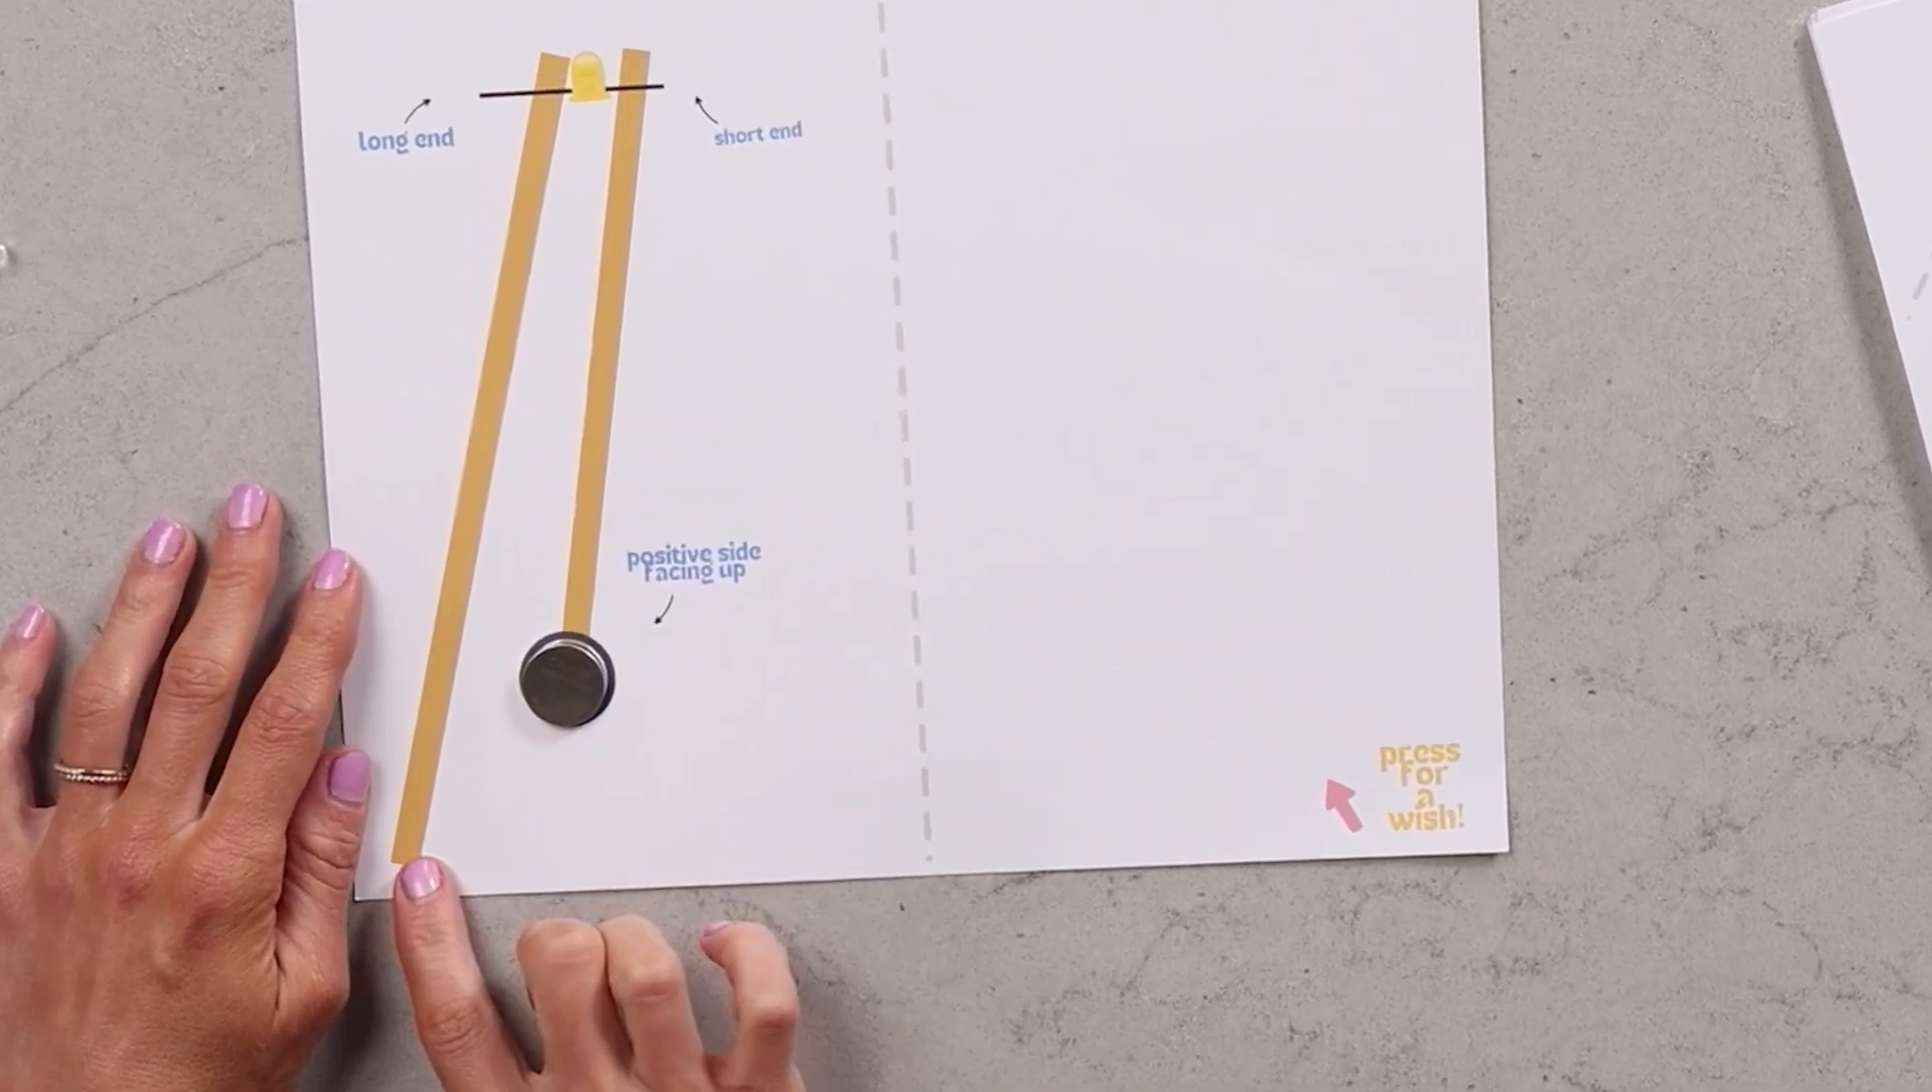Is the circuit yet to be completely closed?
Yes.